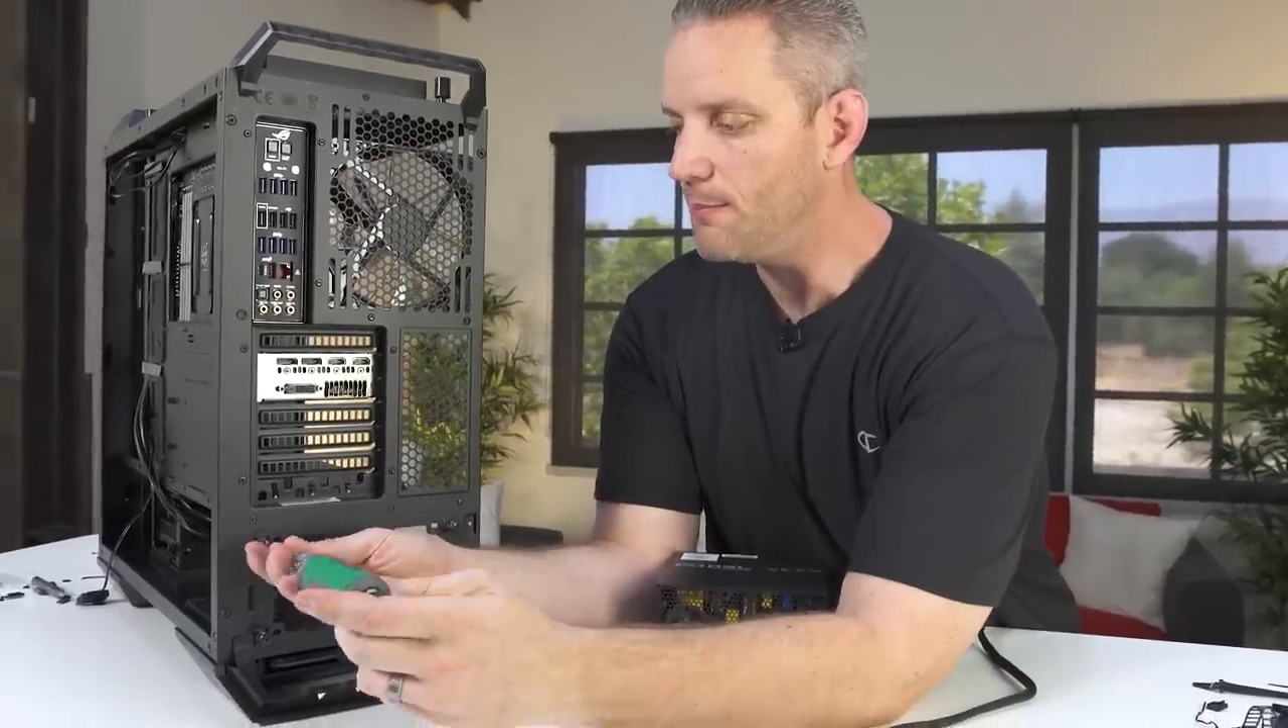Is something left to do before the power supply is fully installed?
Yes.